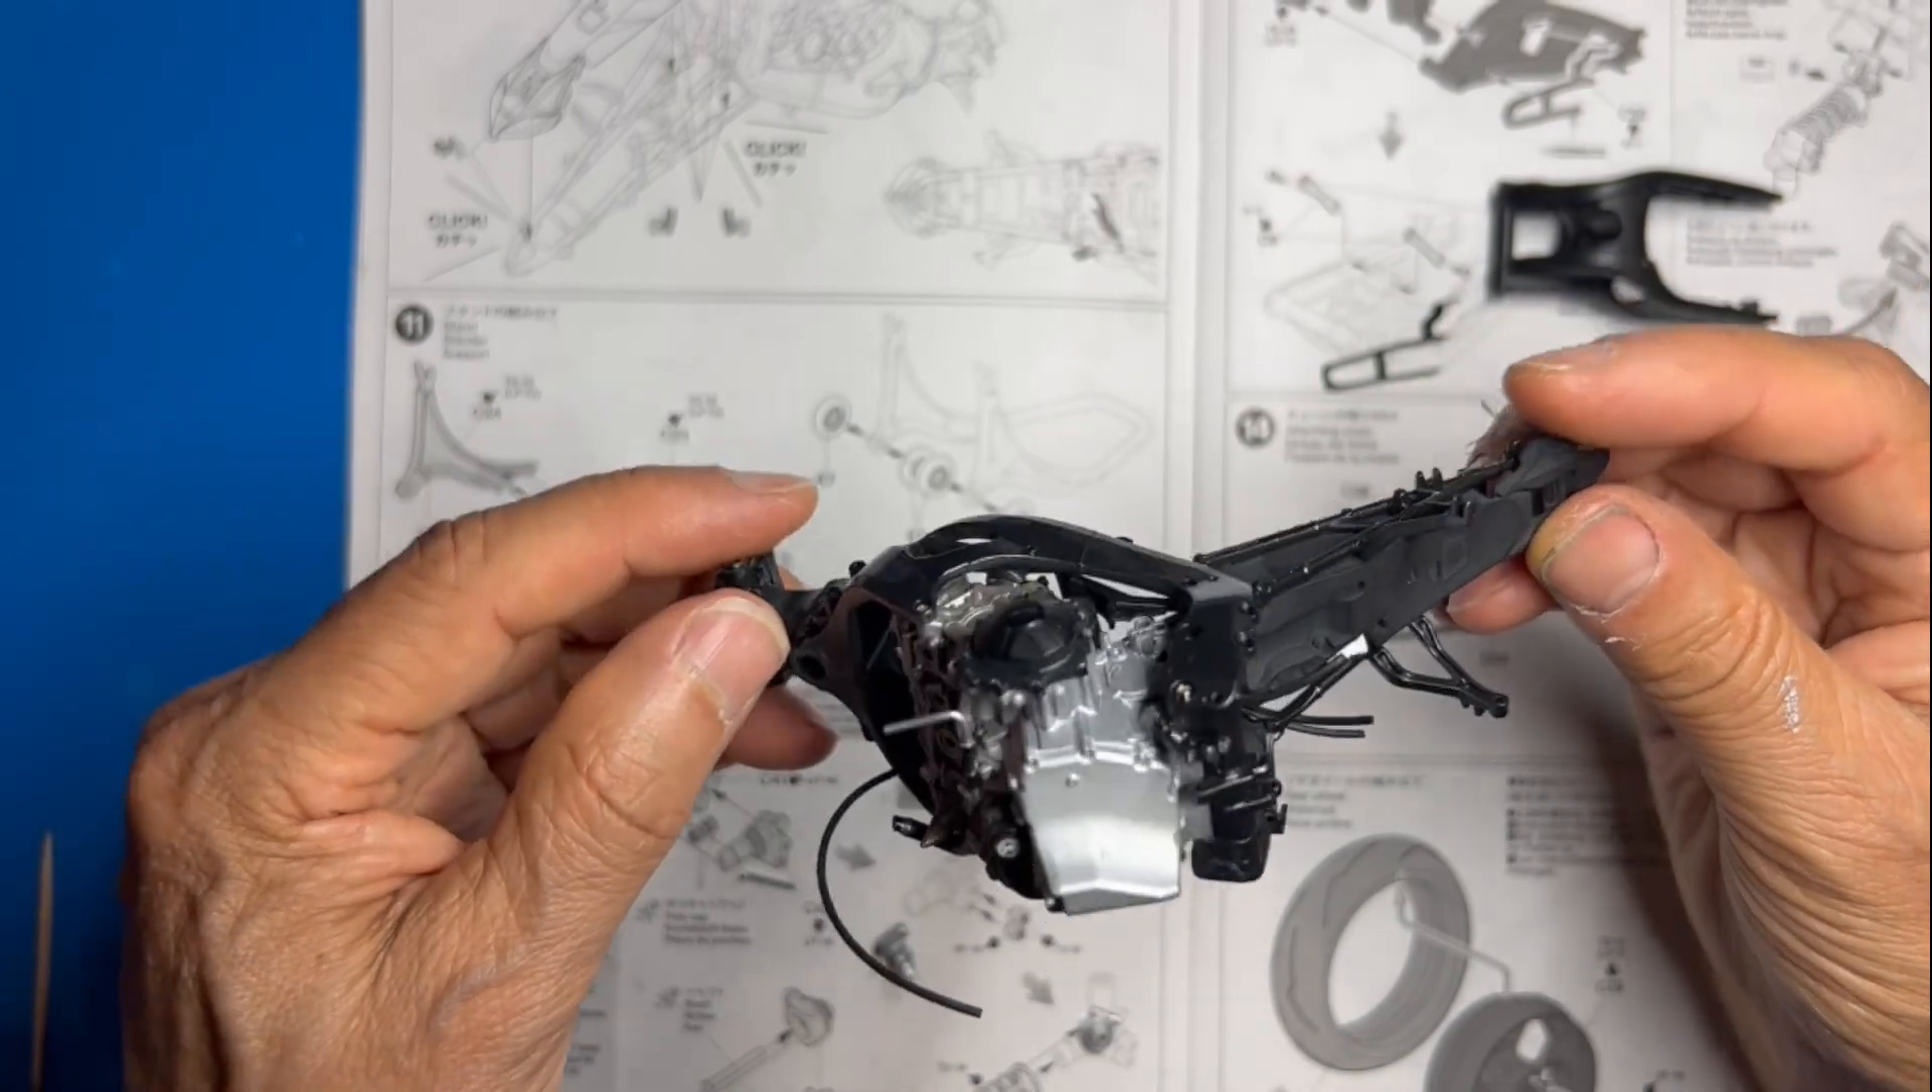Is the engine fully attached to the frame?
Yes.